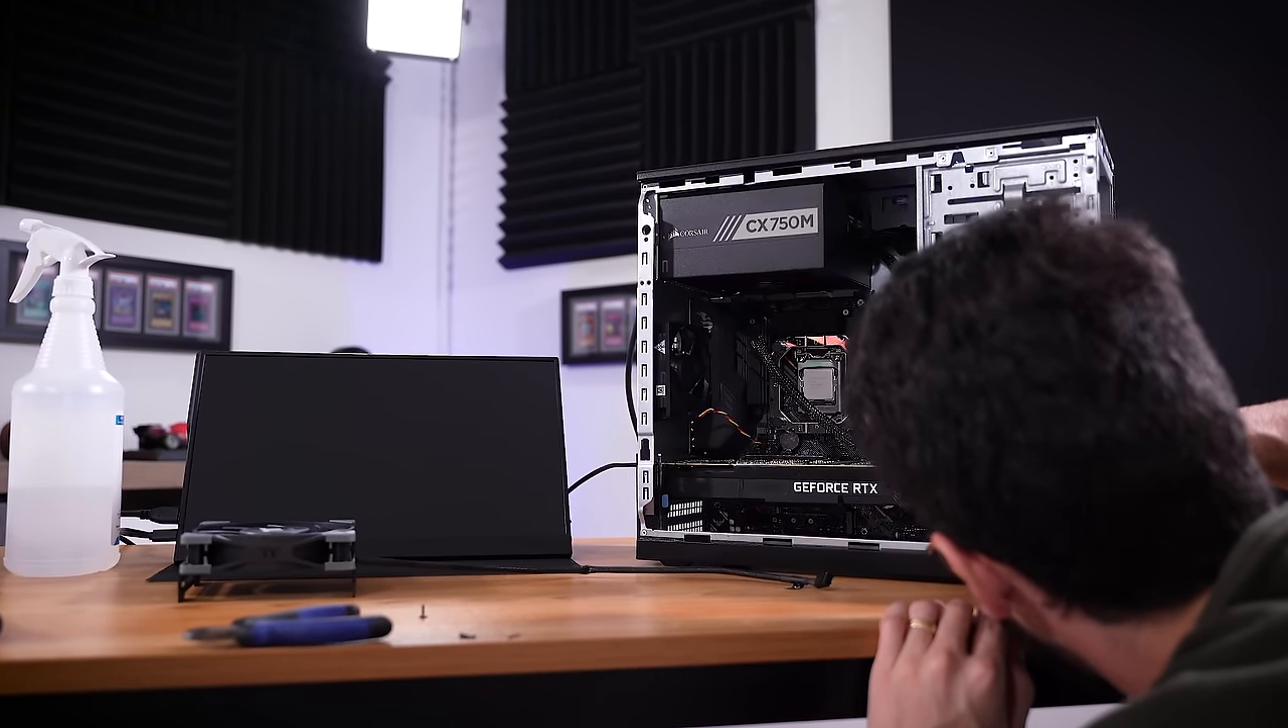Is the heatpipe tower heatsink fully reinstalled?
No.